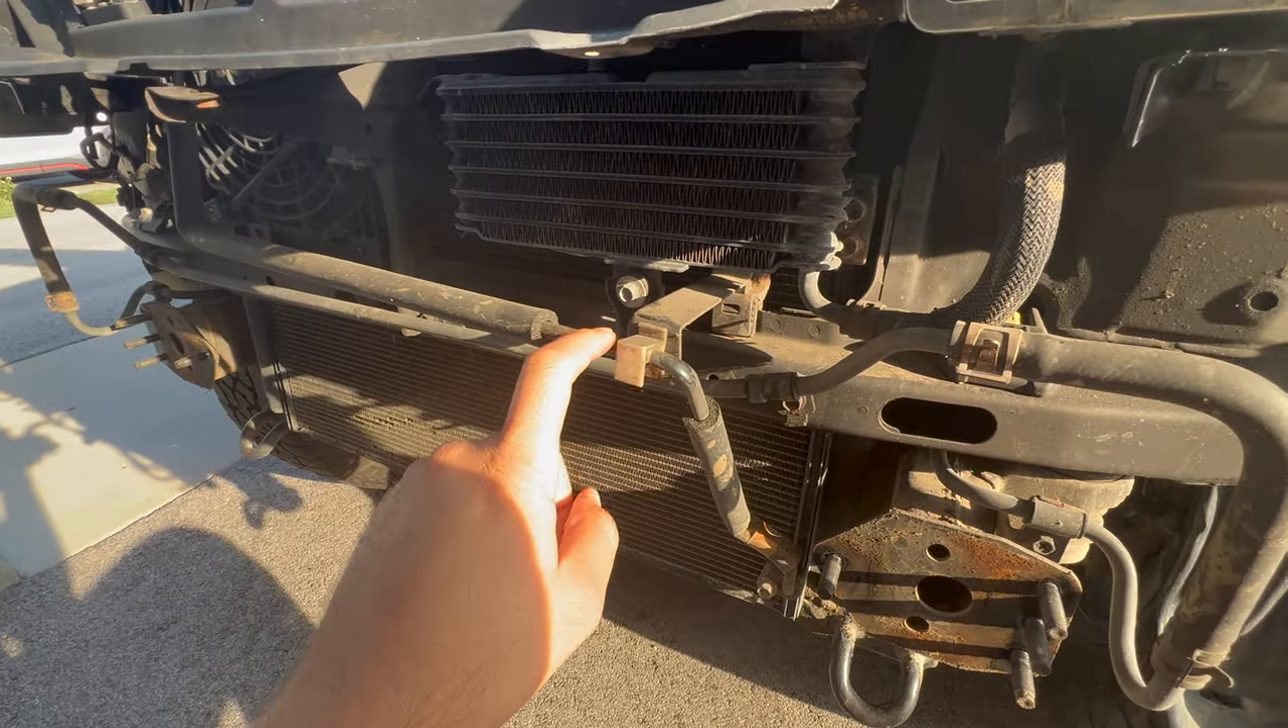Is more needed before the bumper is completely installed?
Yes.